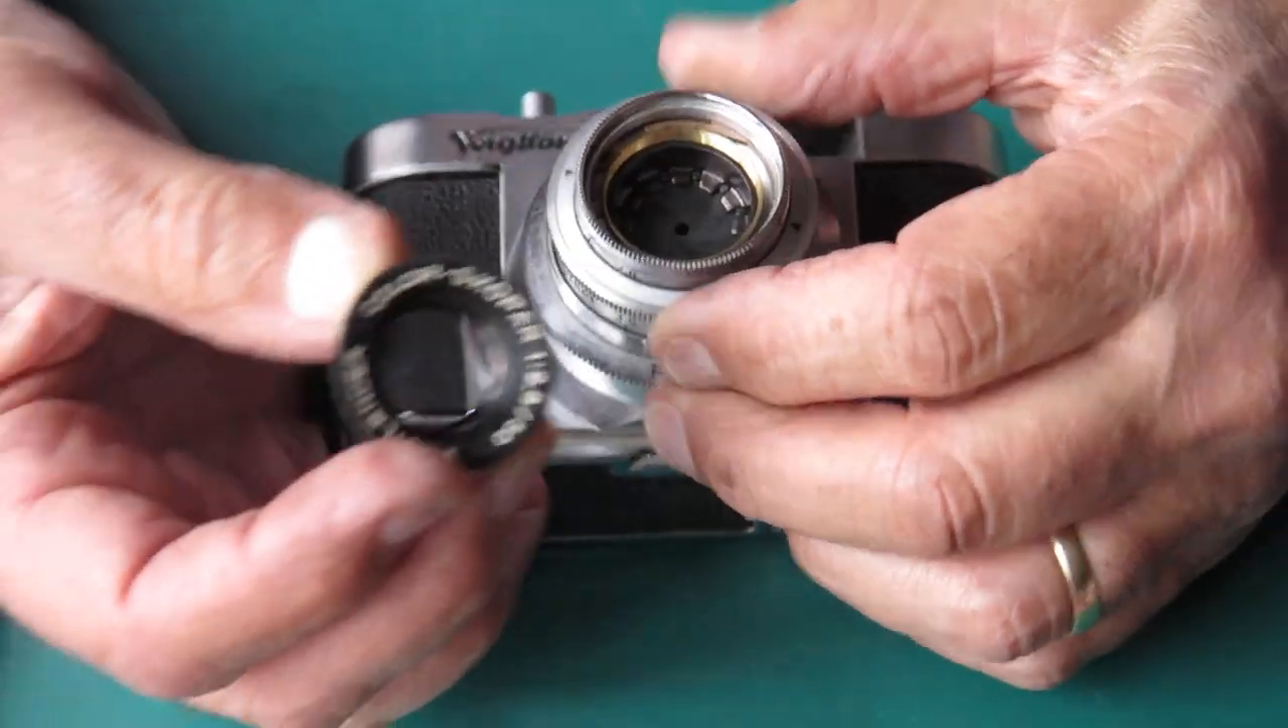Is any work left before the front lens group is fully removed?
No.